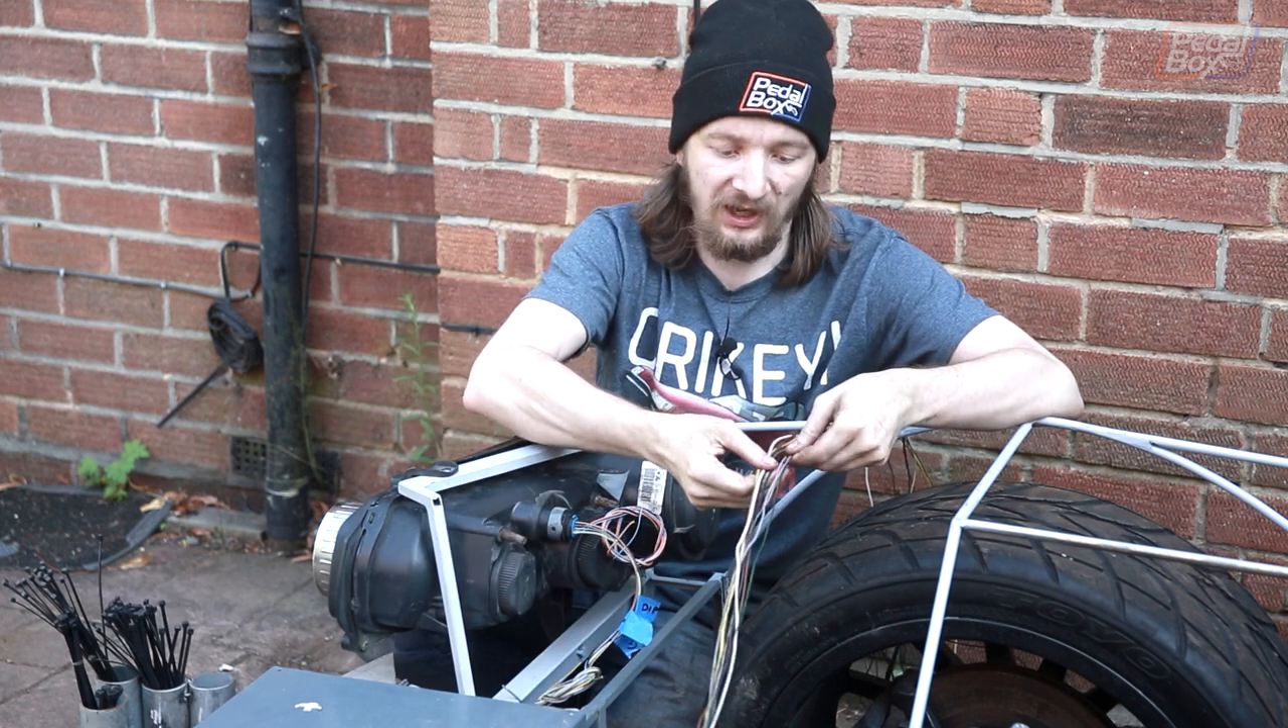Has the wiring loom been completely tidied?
No.